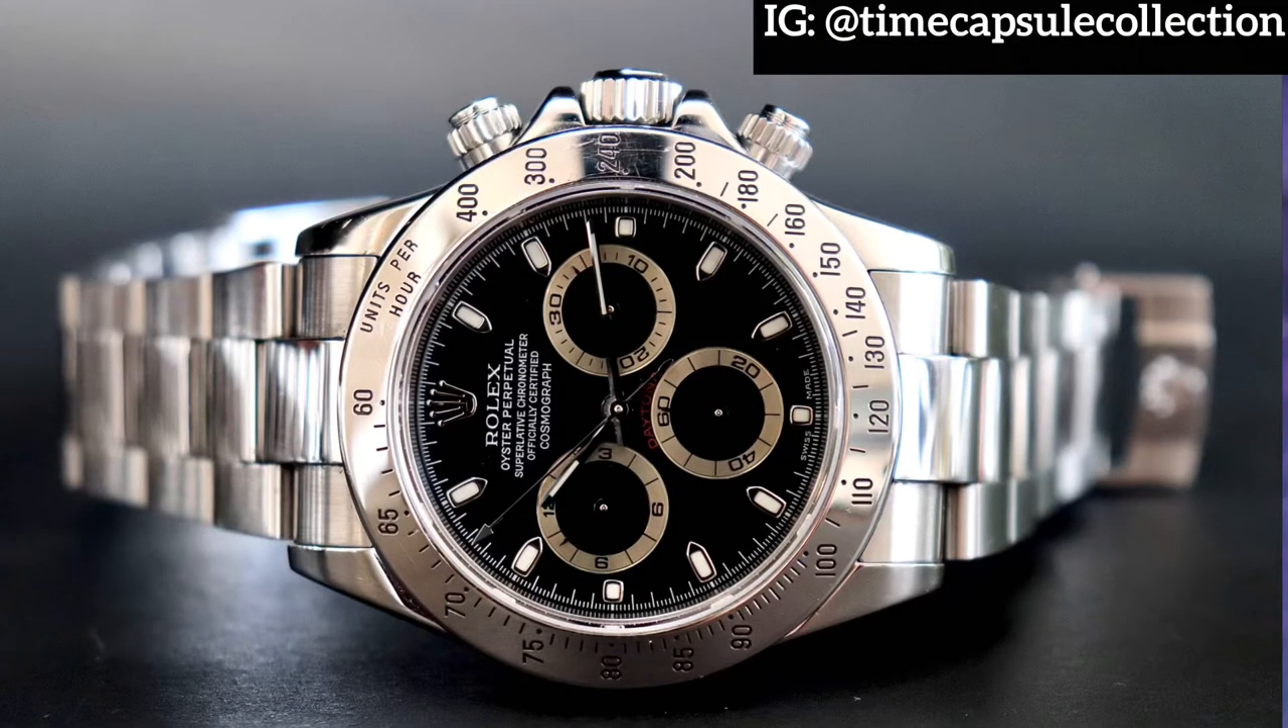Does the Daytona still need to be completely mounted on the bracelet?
No.